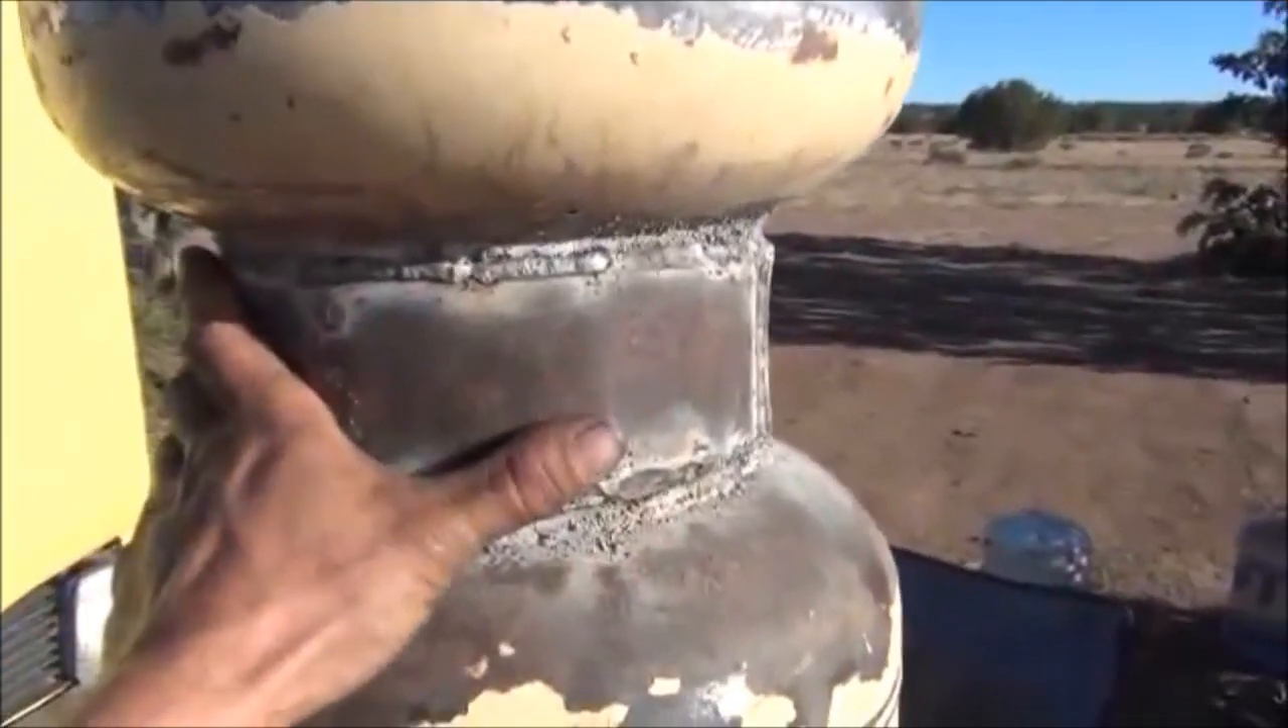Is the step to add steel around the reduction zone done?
Yes.